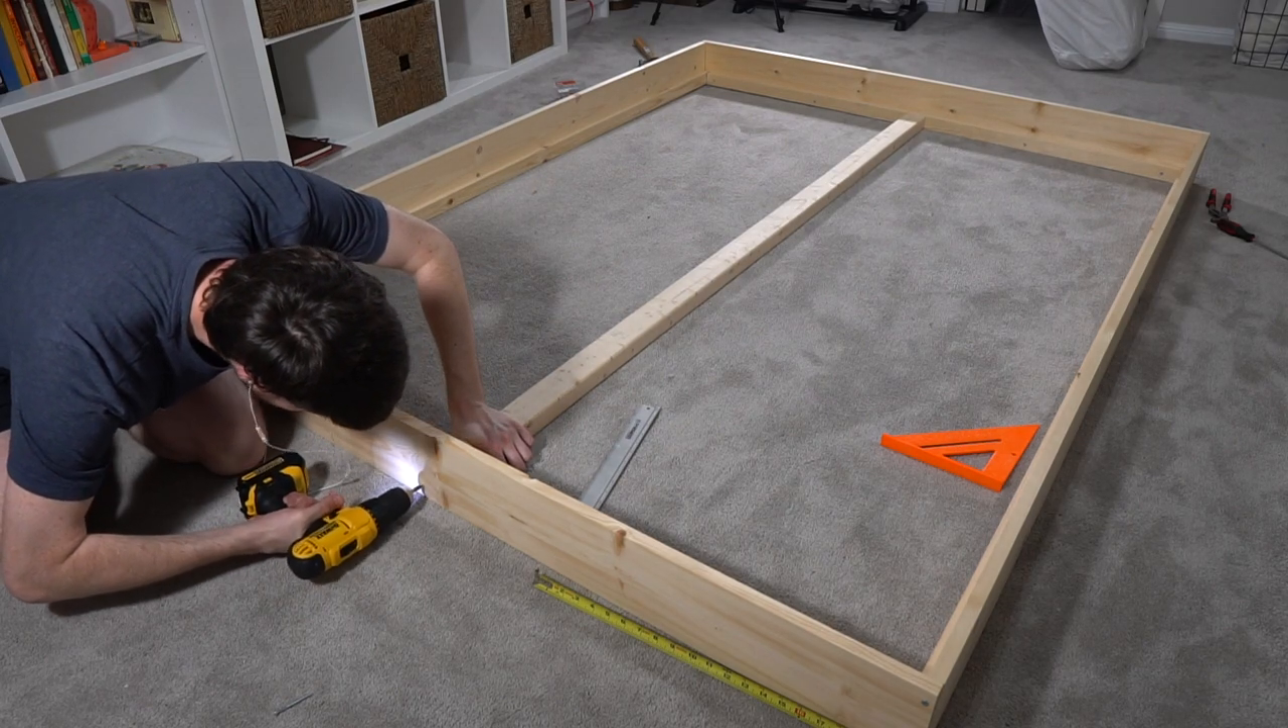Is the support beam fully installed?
No.